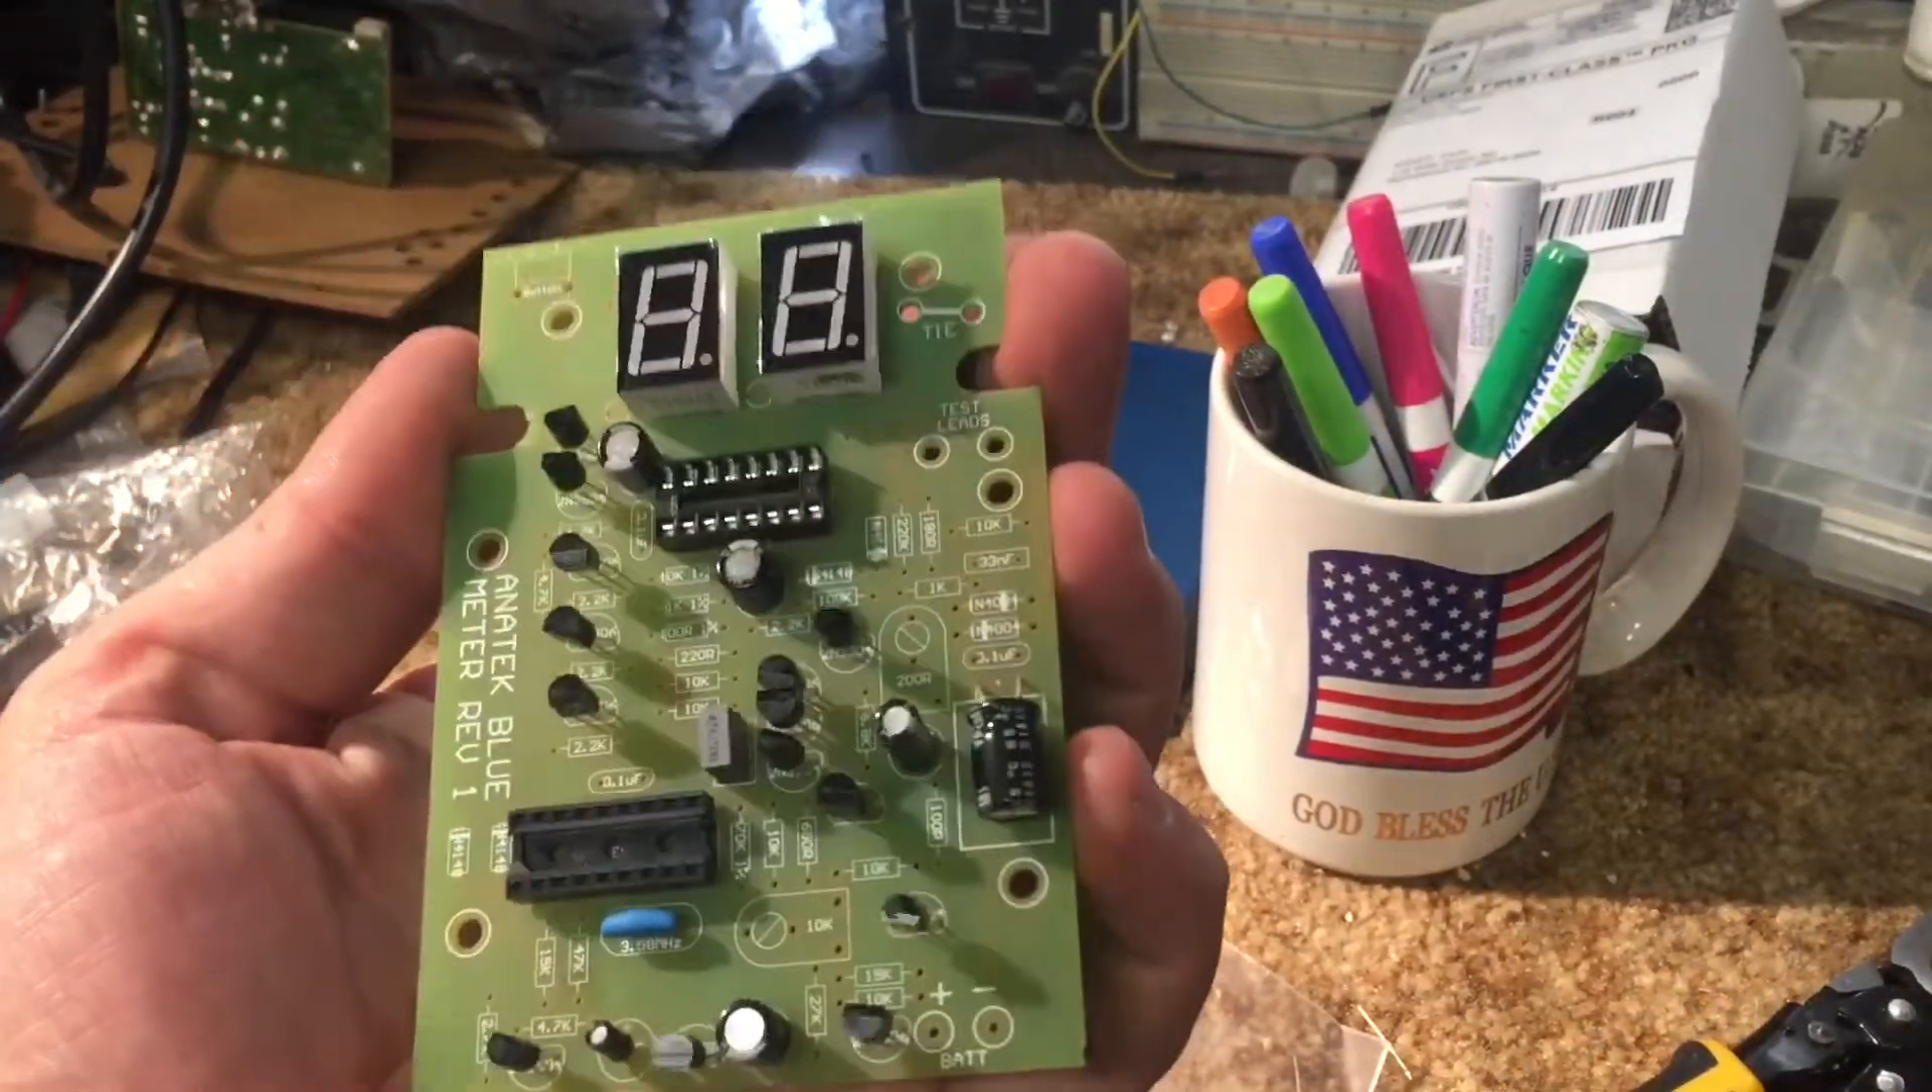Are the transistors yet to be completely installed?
No.